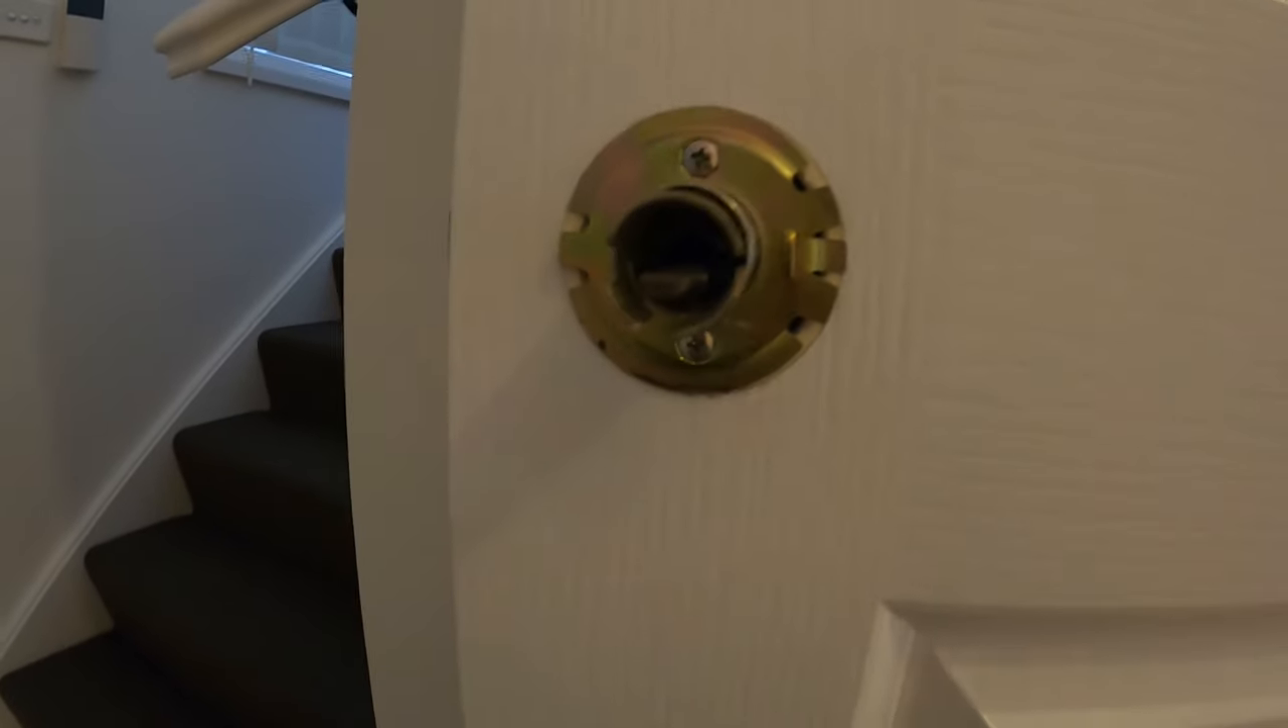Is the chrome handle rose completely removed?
Yes.